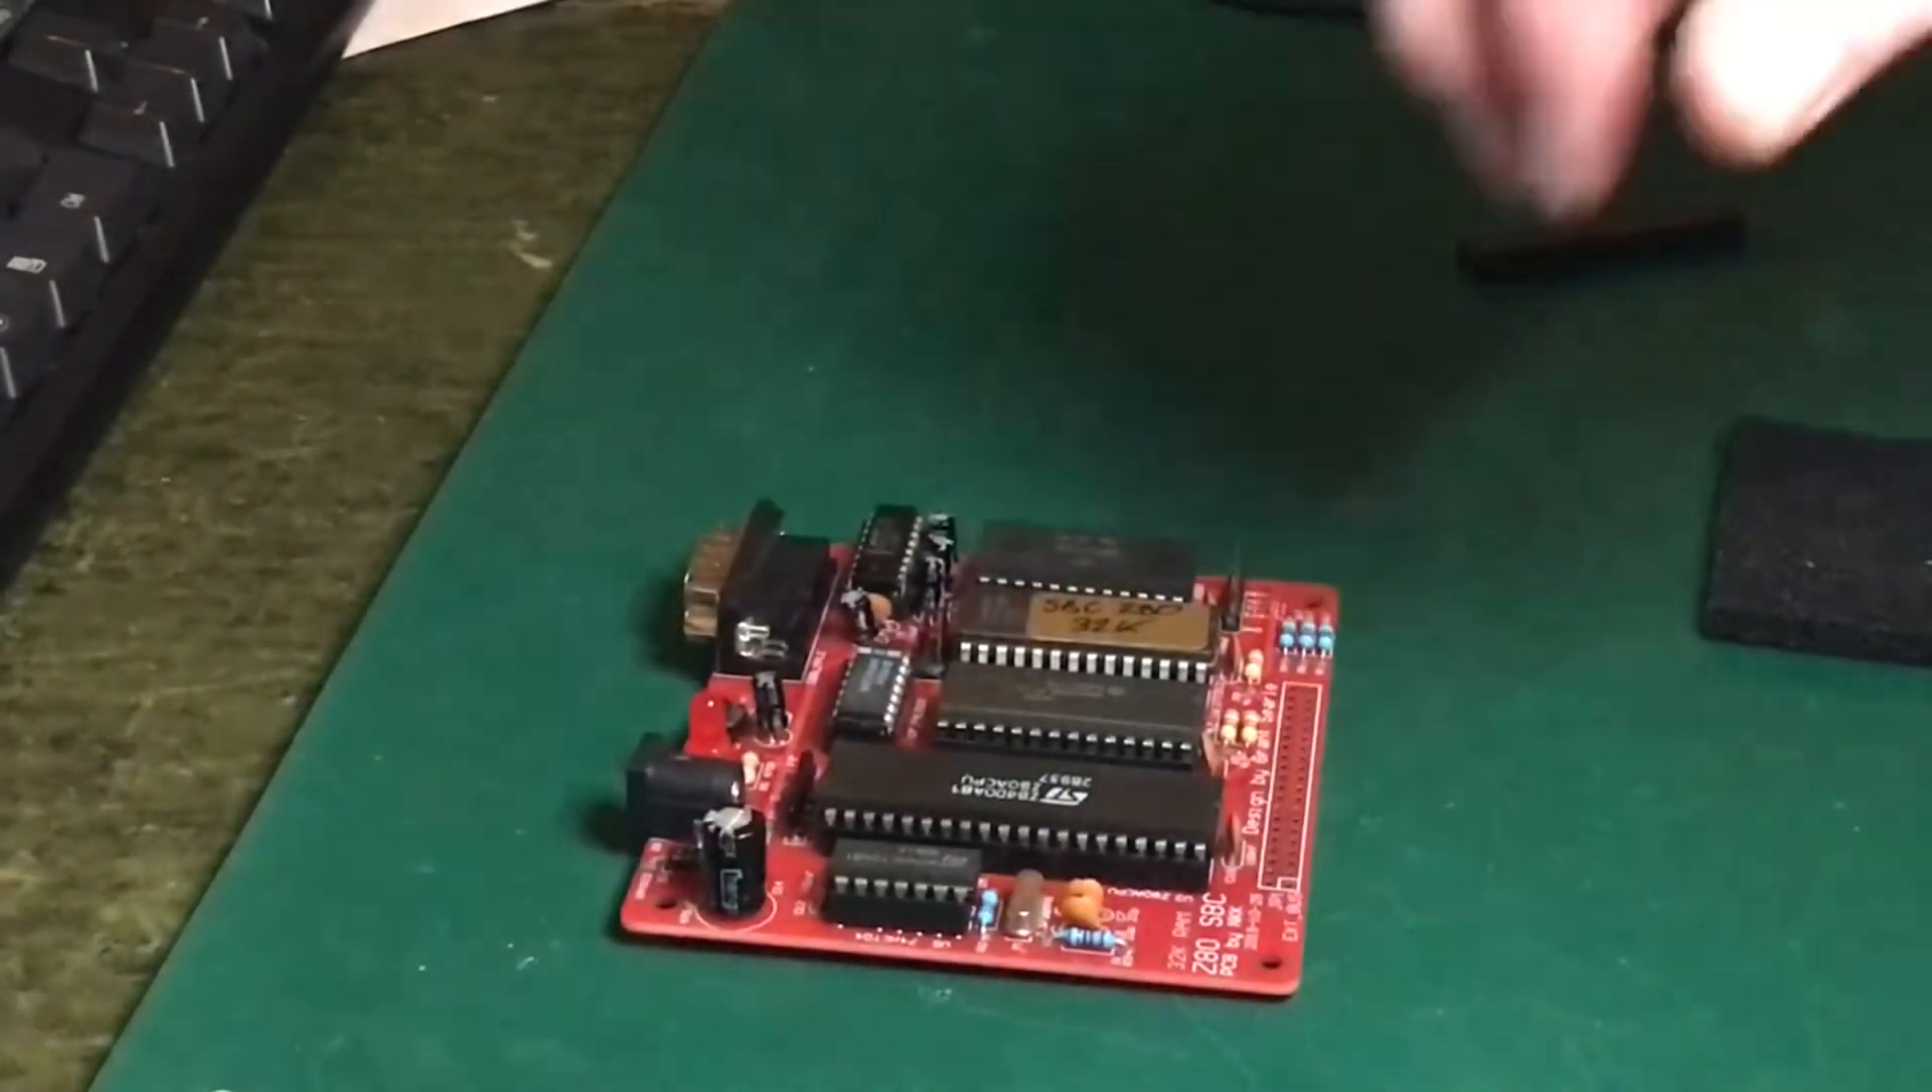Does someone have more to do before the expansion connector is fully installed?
Yes.